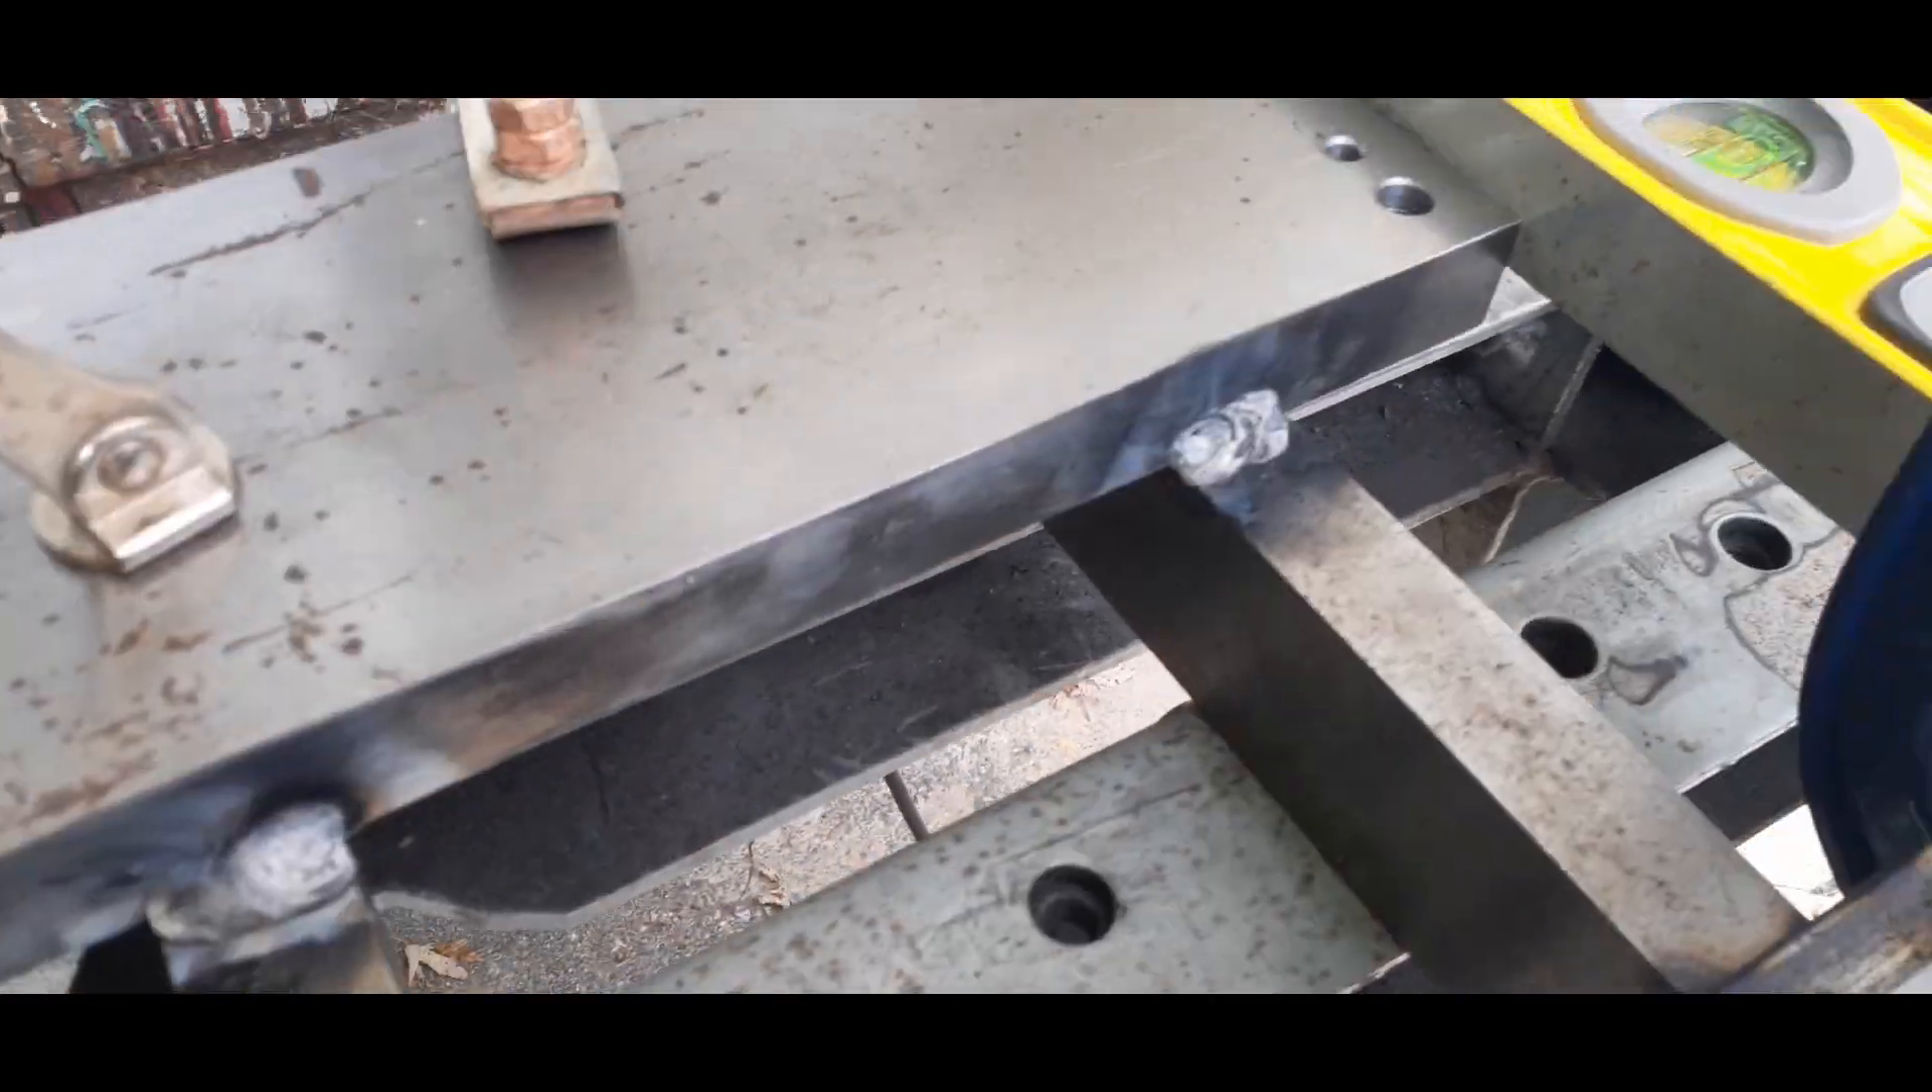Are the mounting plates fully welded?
No.